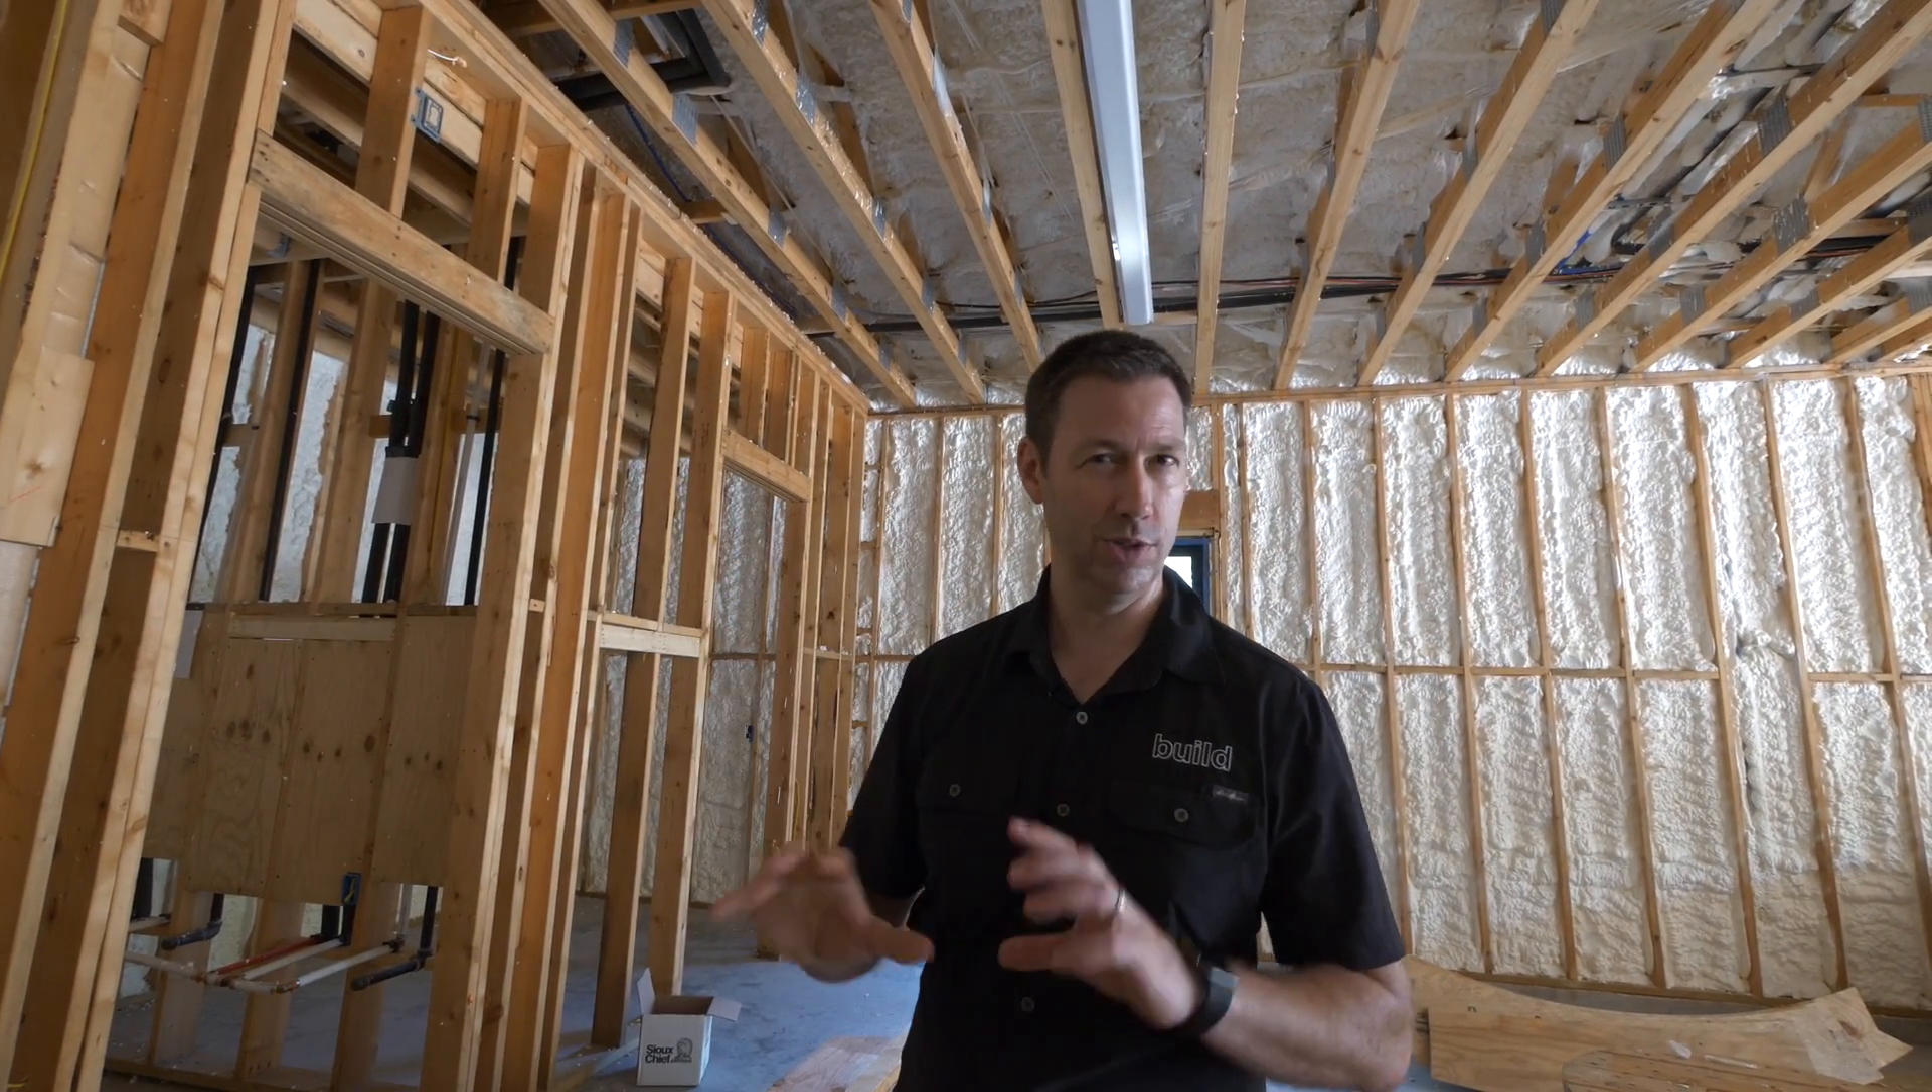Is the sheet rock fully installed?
No.